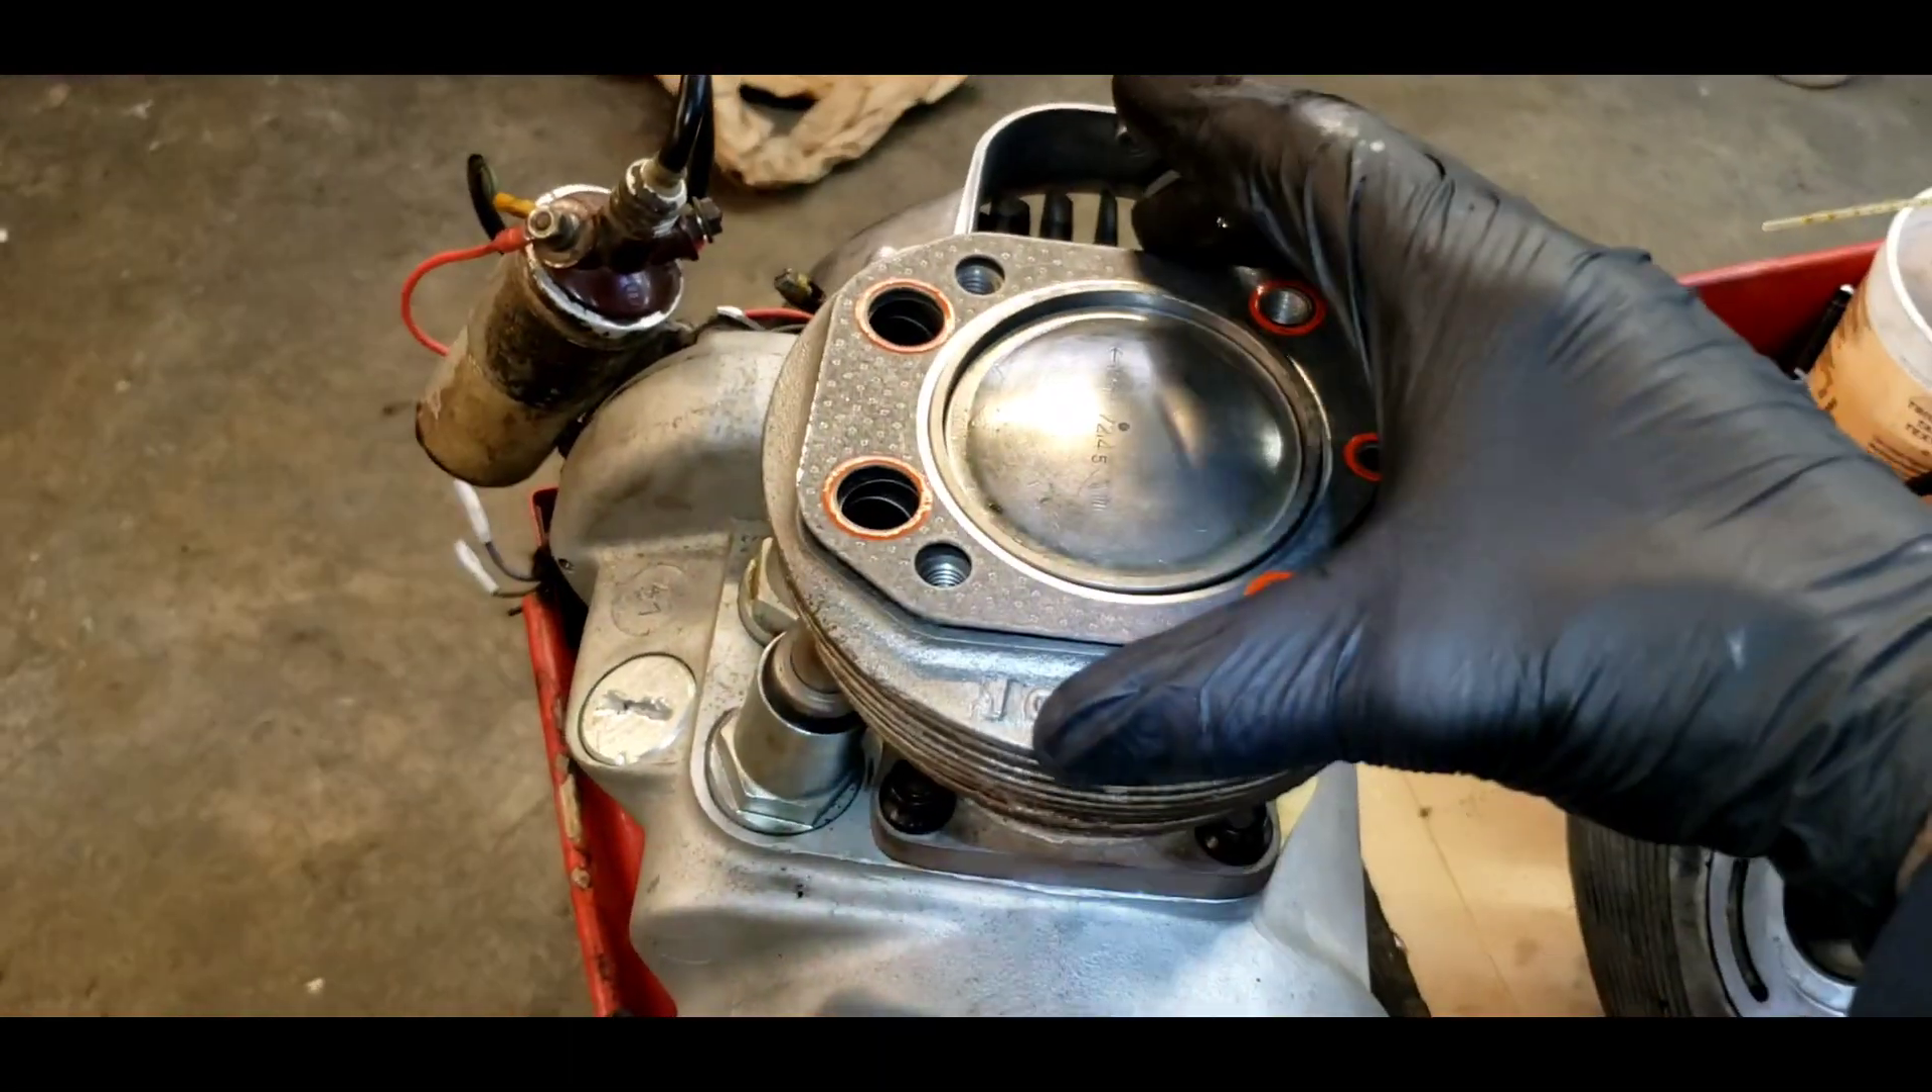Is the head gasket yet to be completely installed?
No.